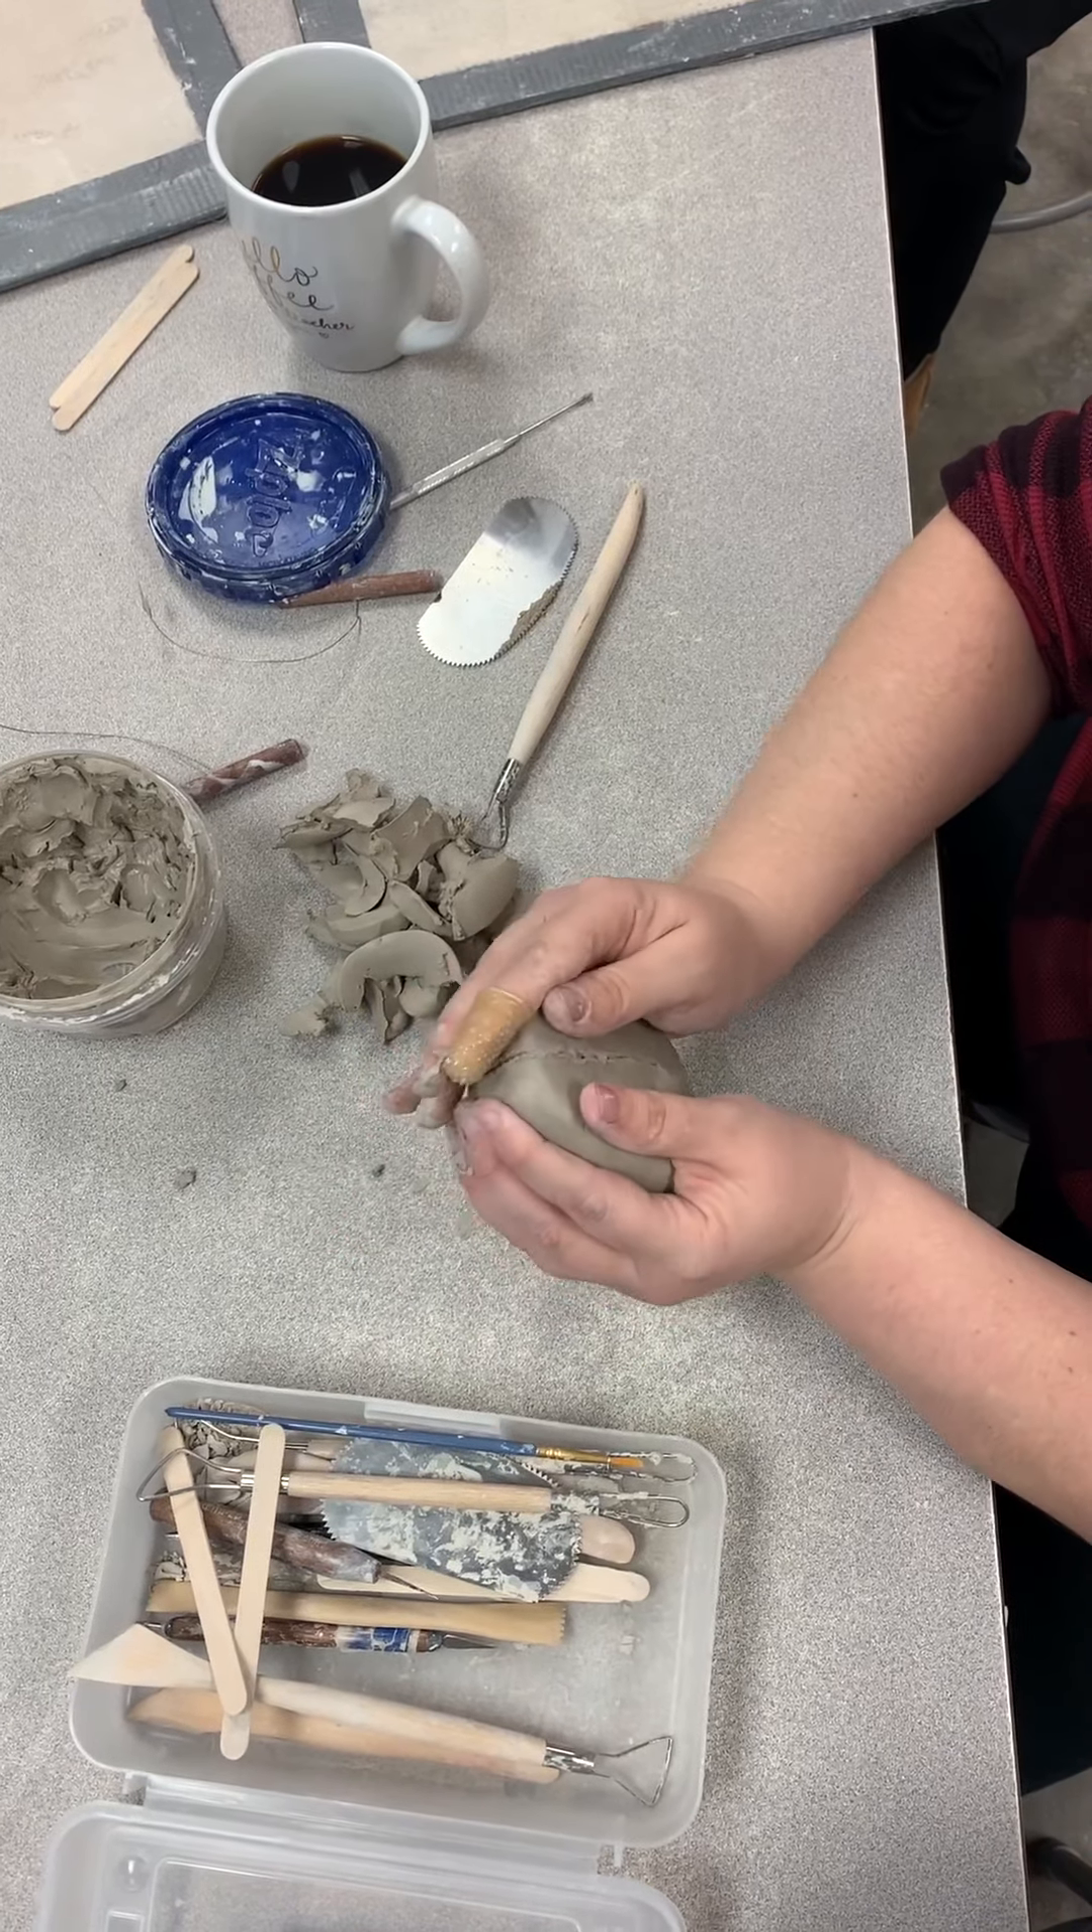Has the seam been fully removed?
No.